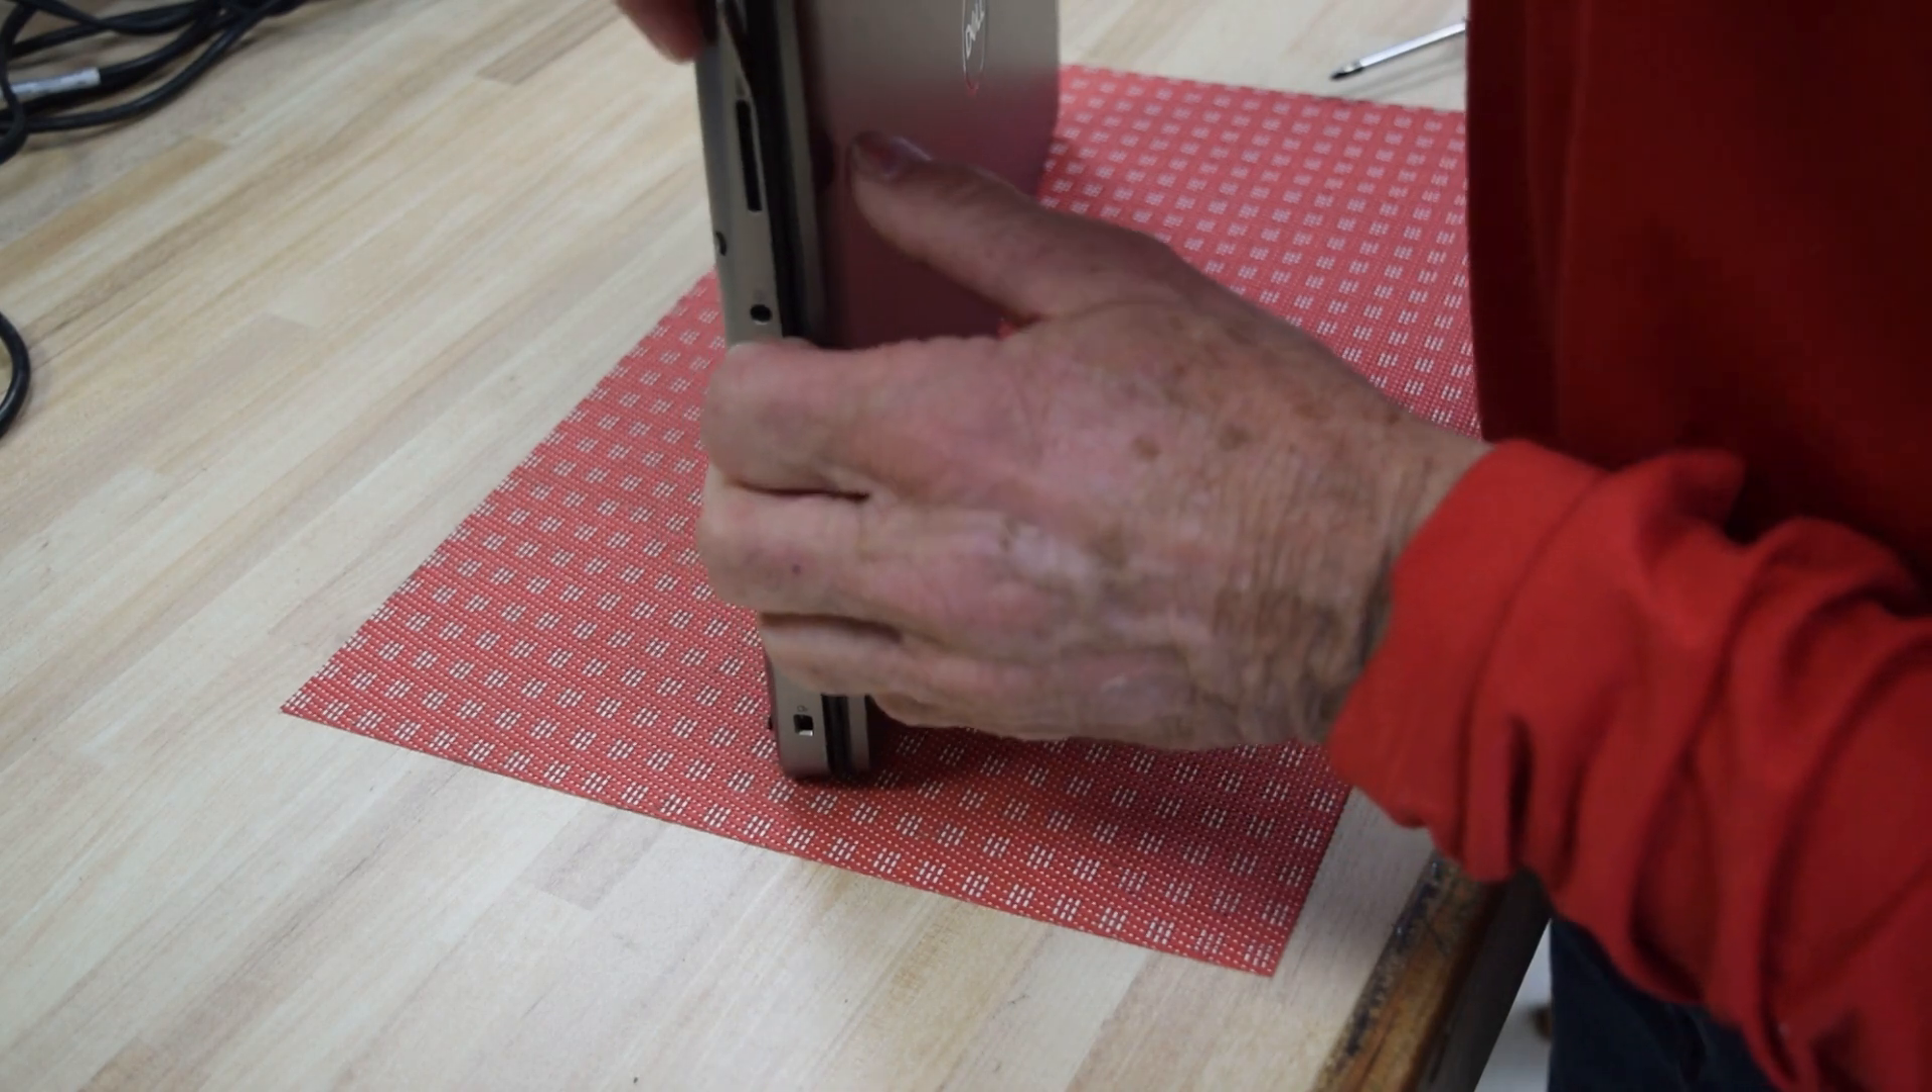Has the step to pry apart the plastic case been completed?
No.